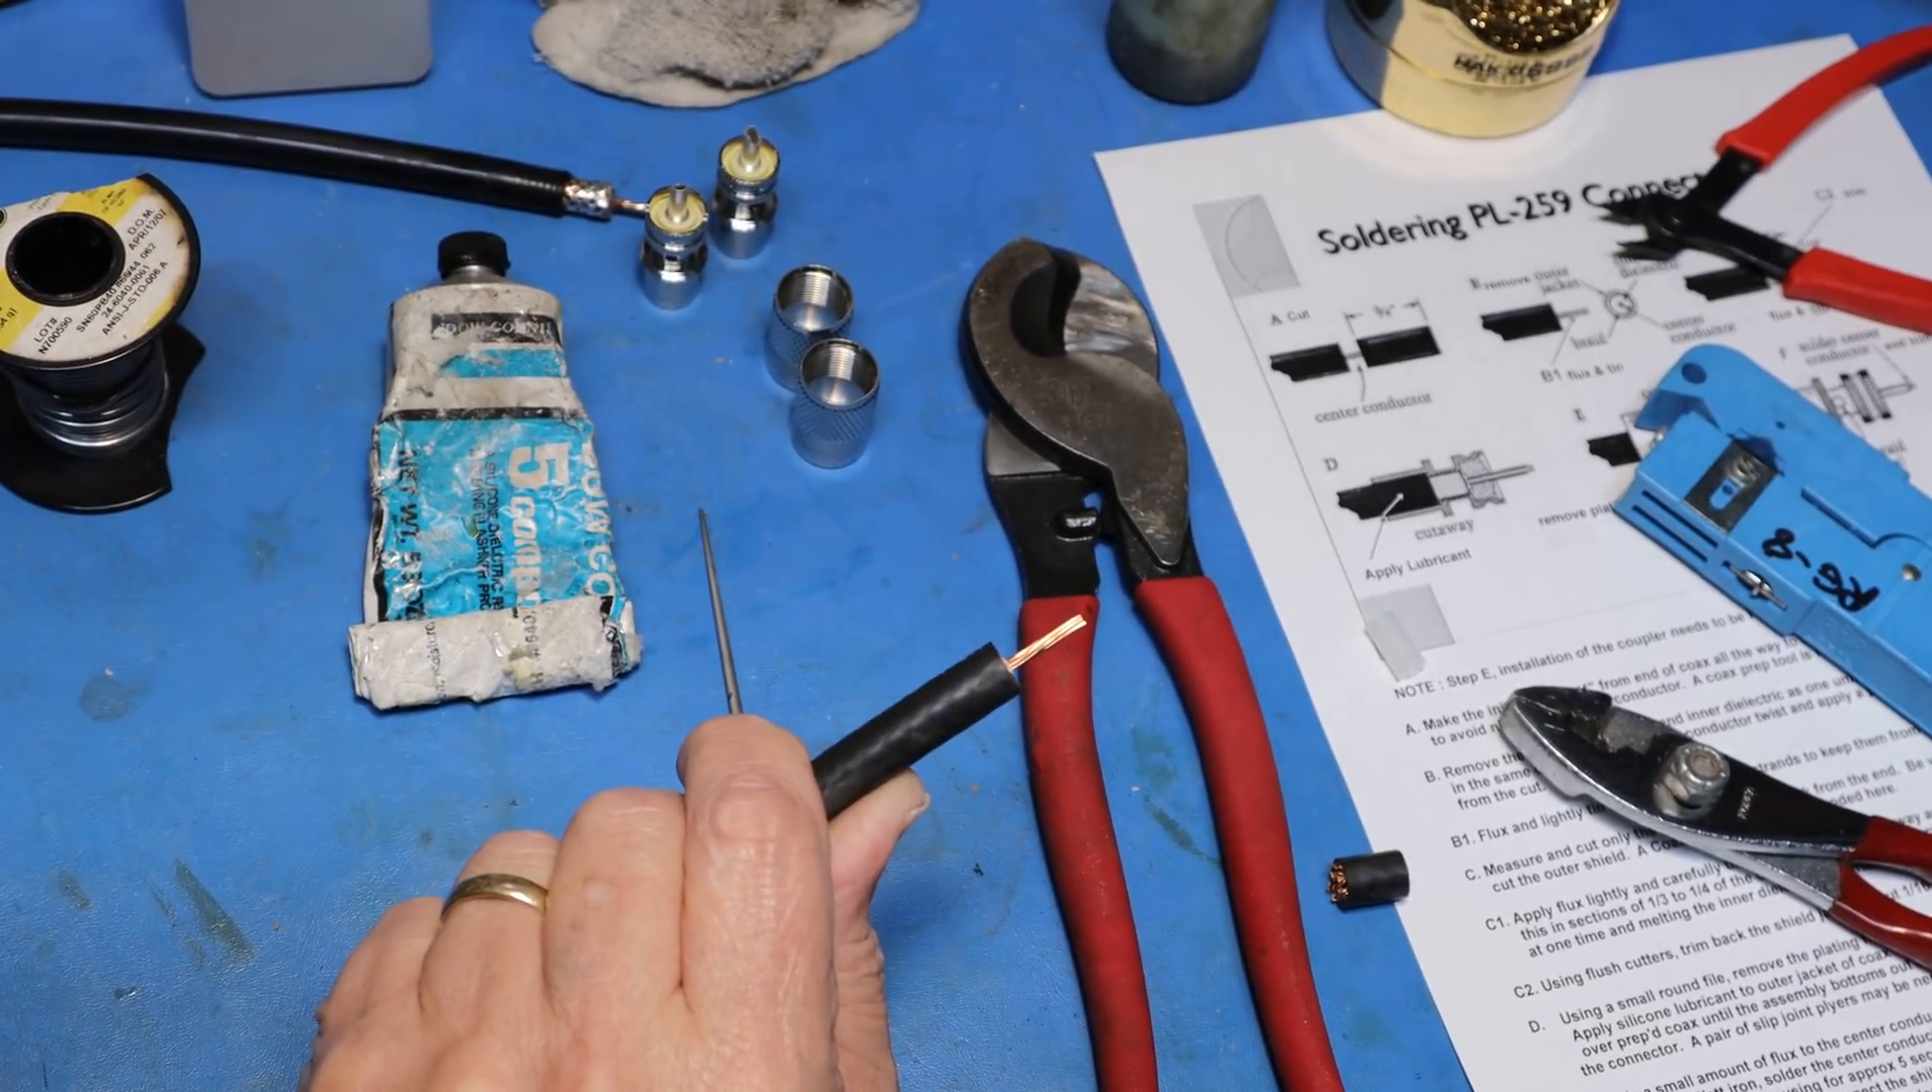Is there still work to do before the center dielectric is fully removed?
No.